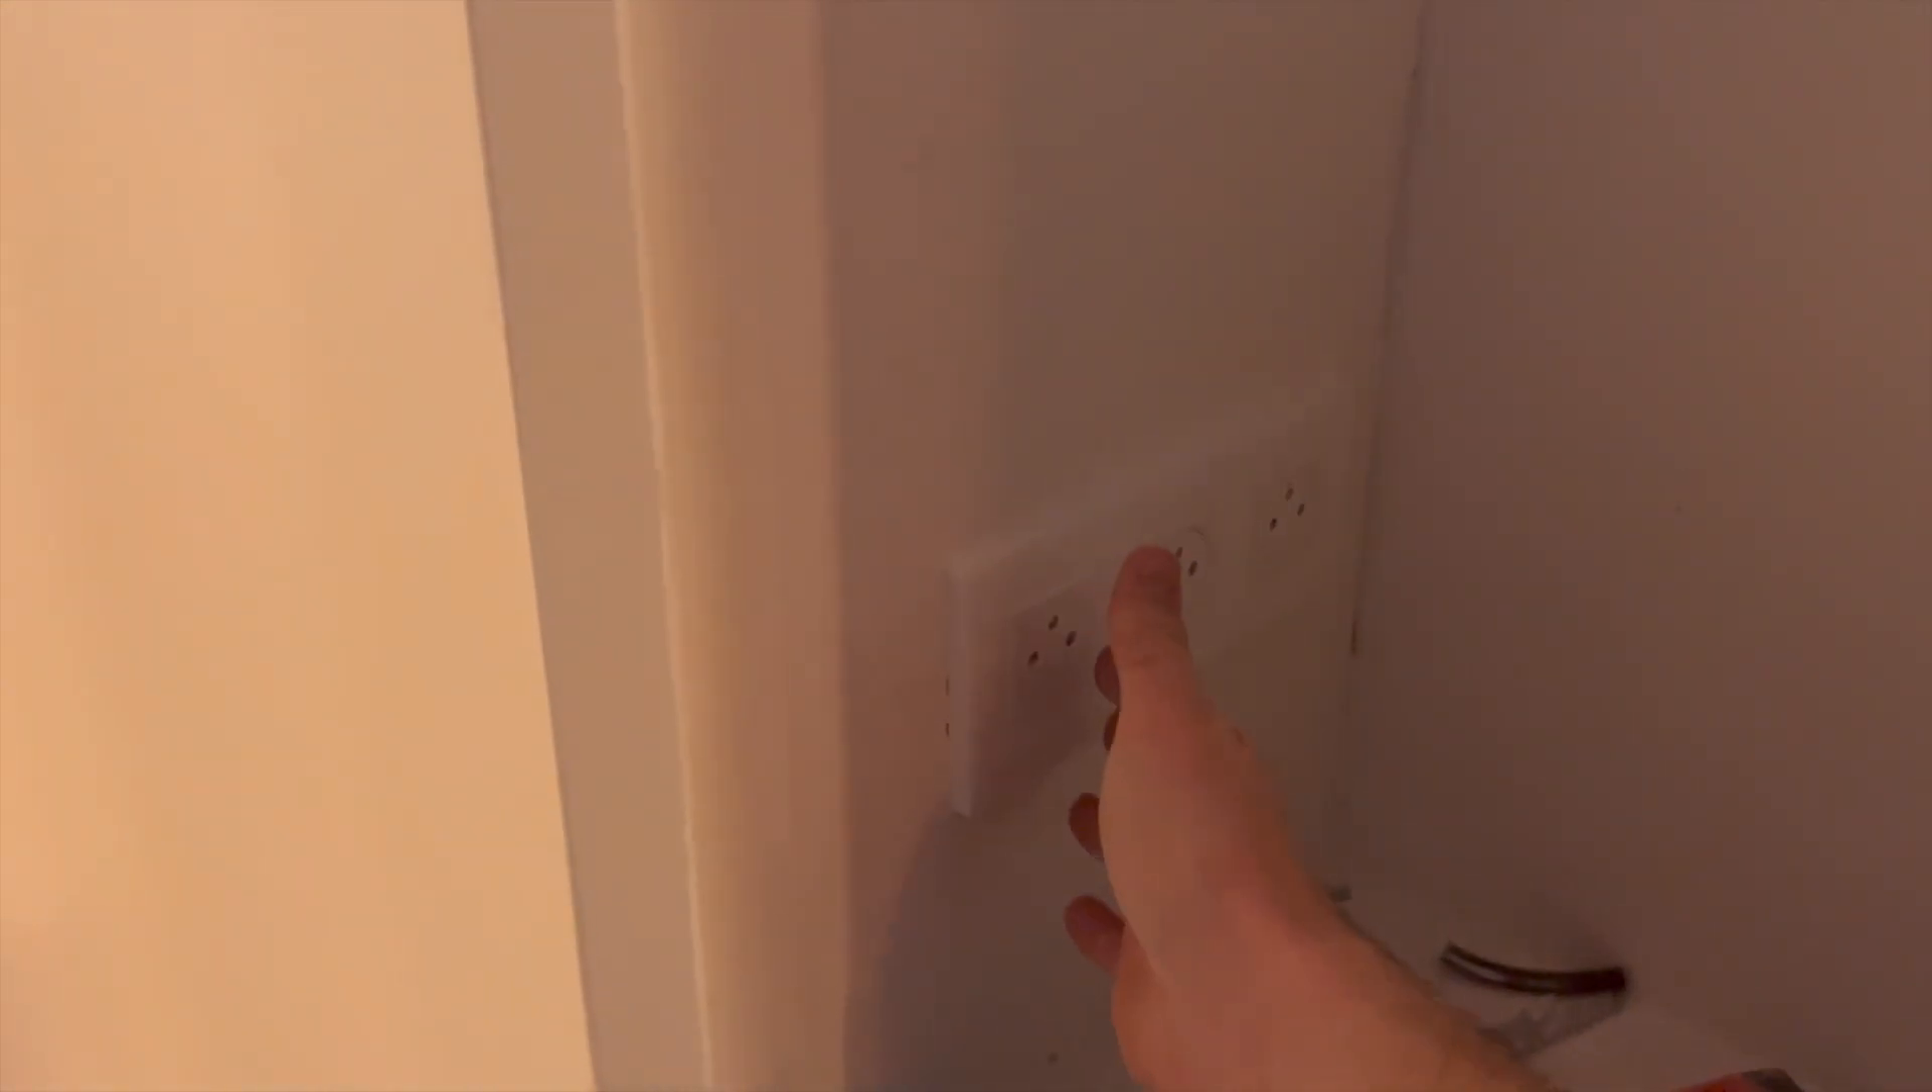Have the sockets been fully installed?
Yes.